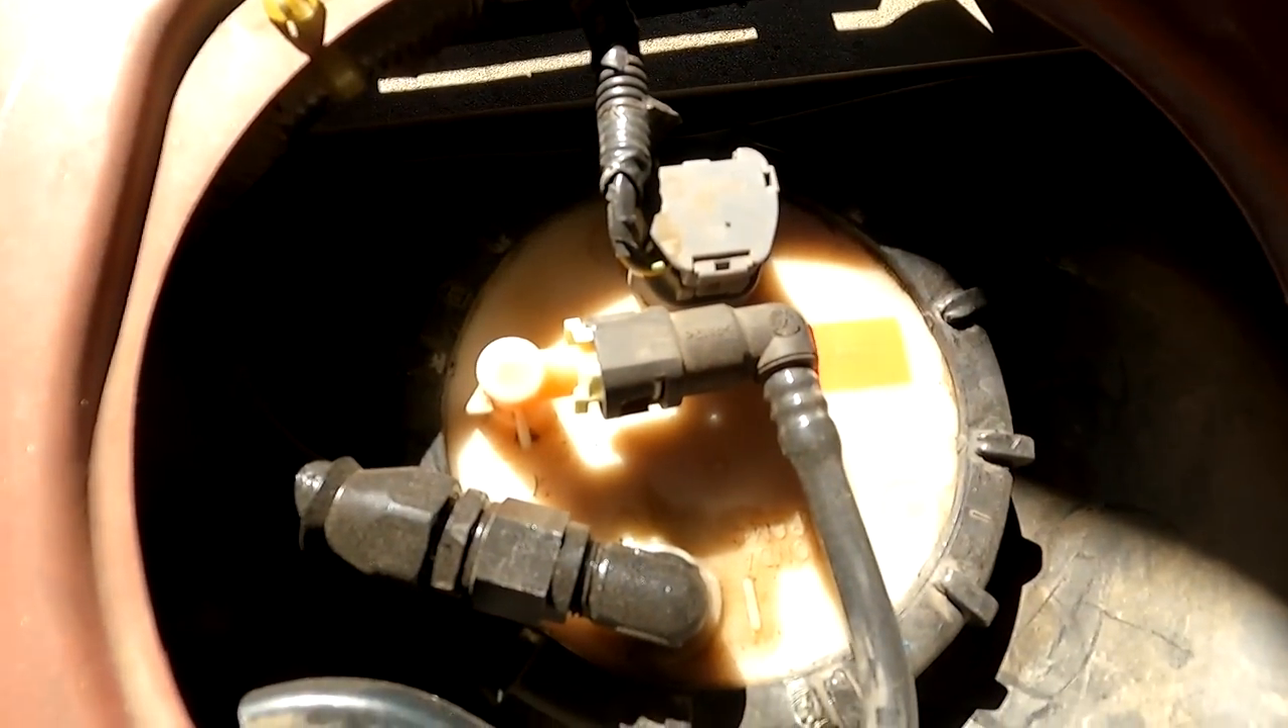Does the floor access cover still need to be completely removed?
No.